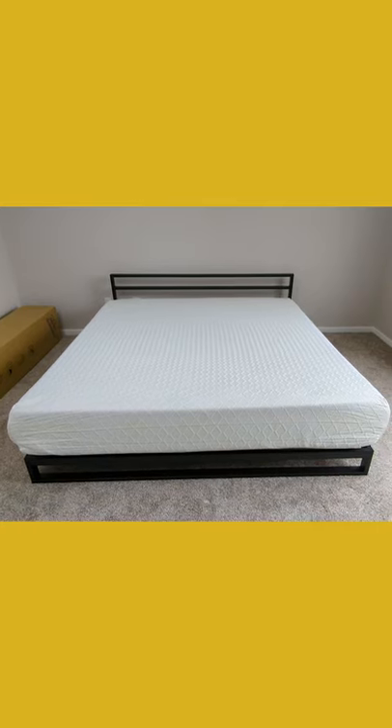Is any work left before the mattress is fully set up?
No.